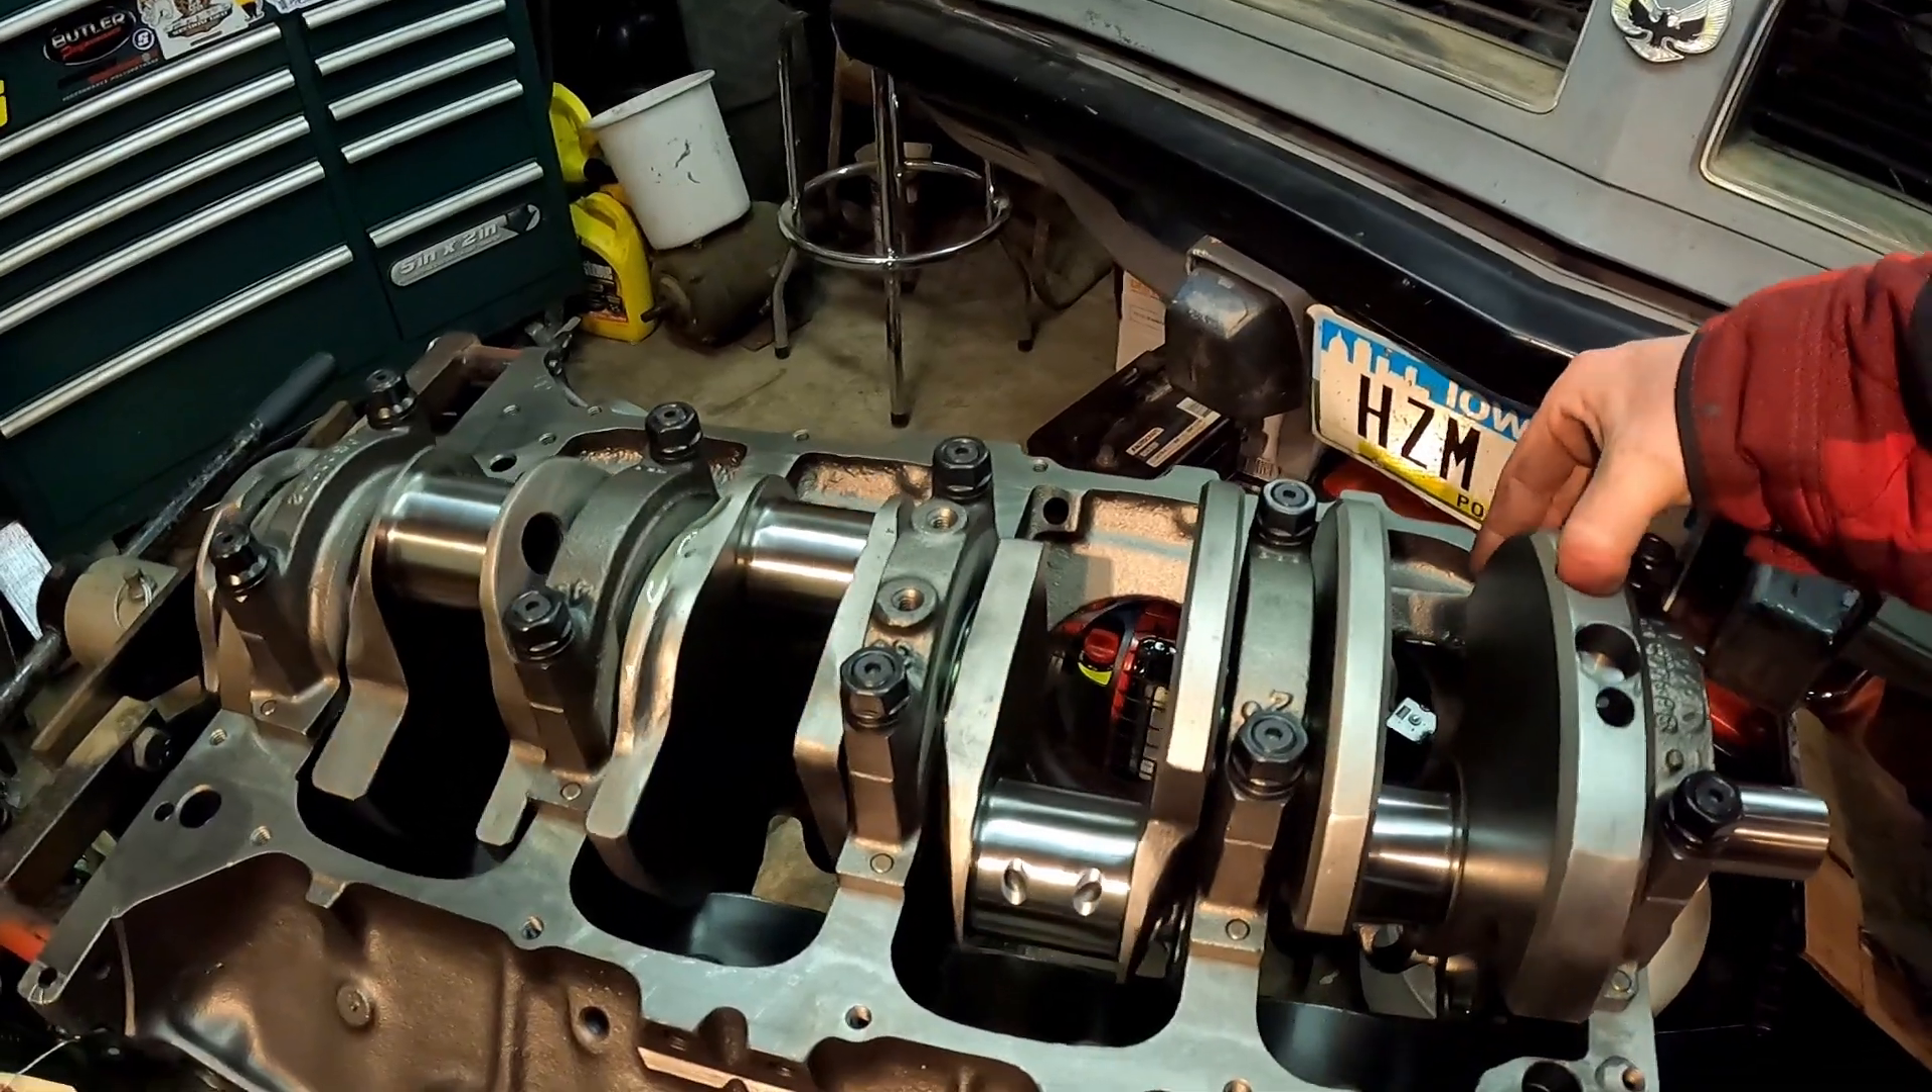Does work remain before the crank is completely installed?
No.